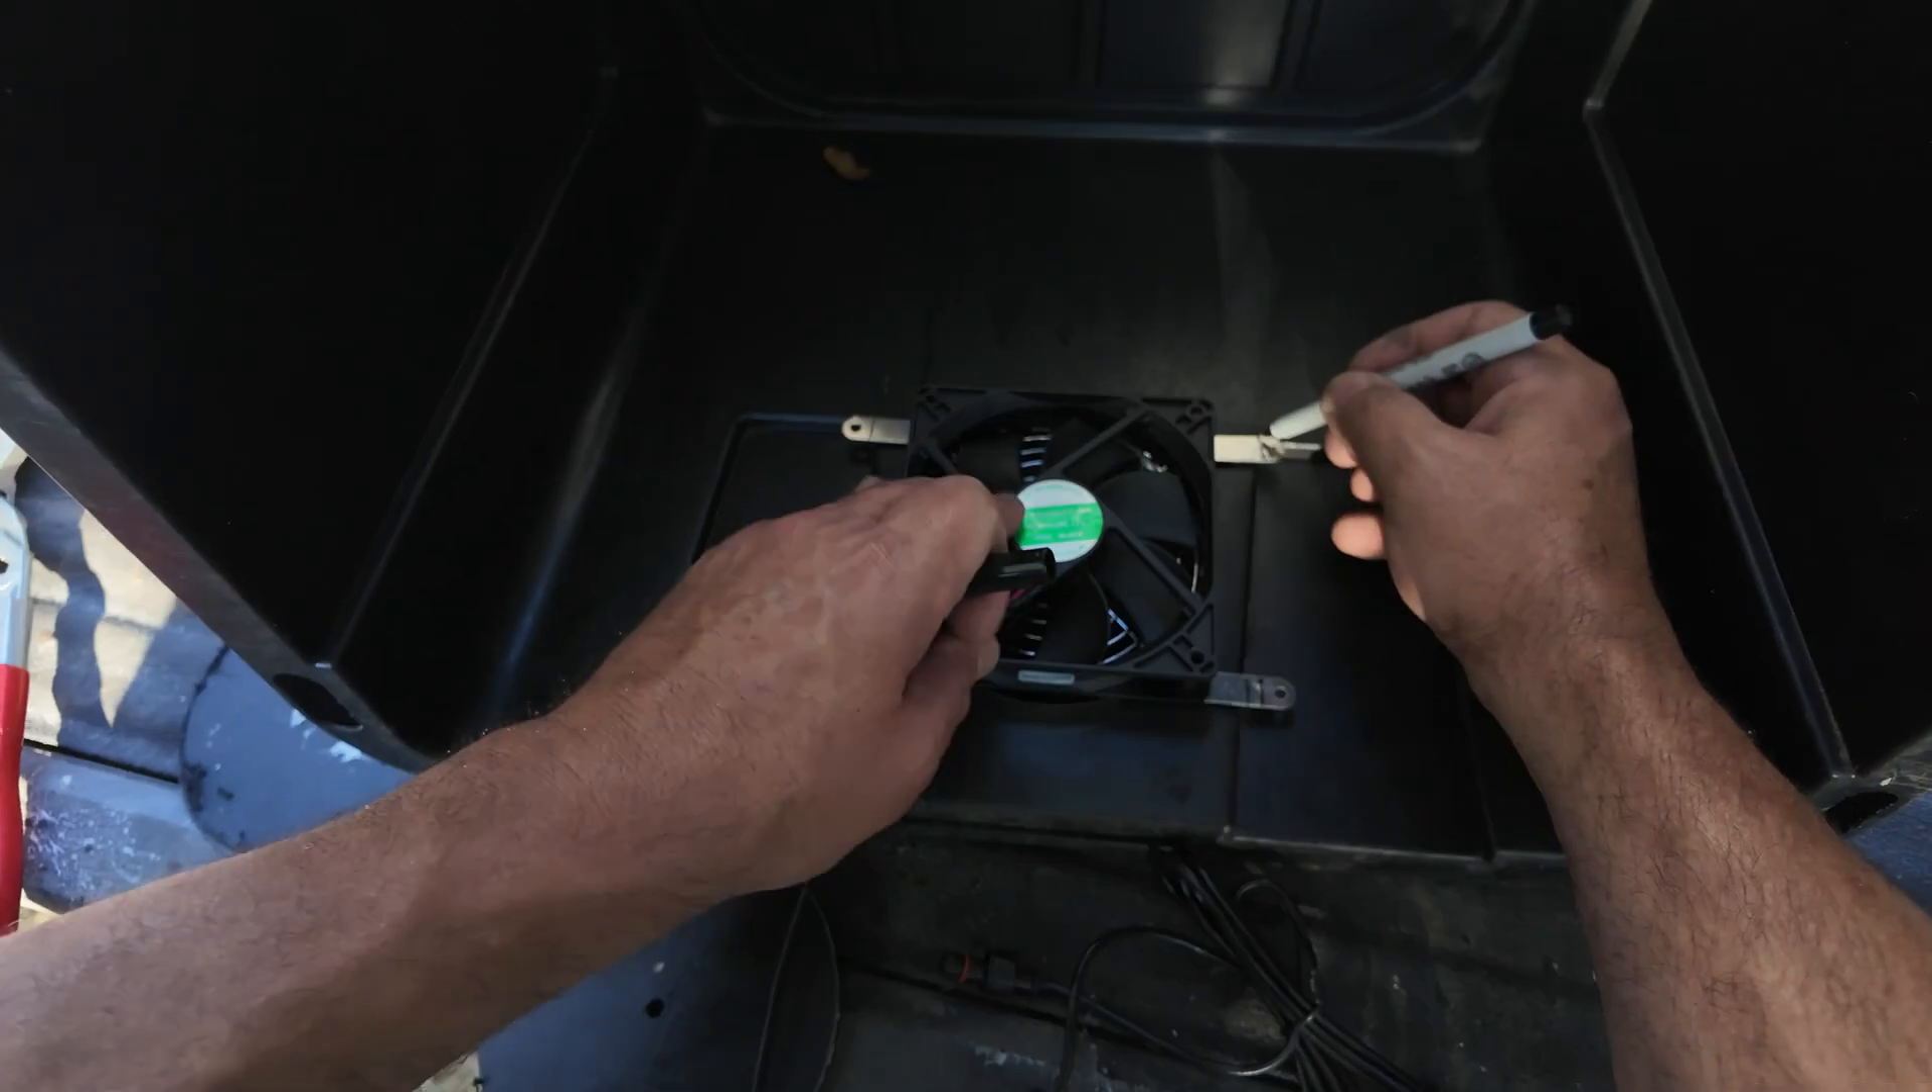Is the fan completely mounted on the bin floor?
No.